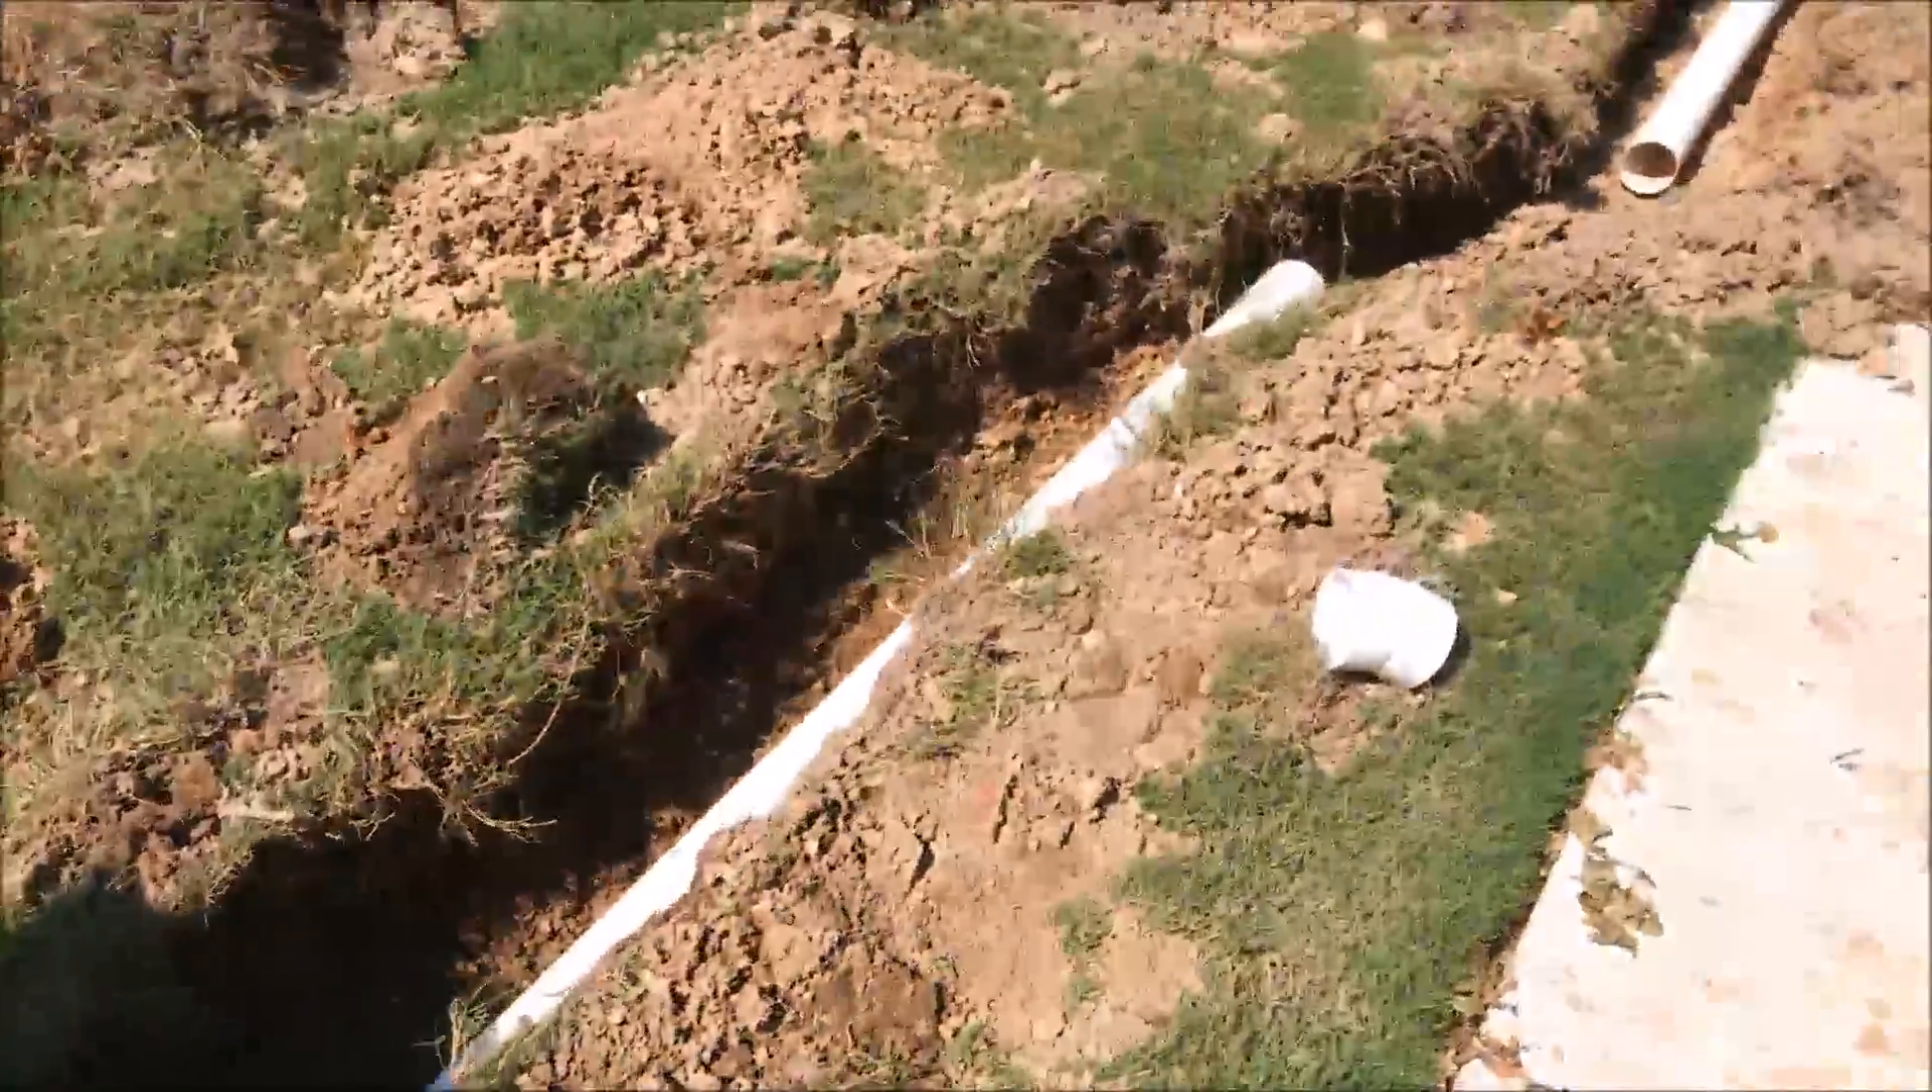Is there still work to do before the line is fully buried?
Yes.